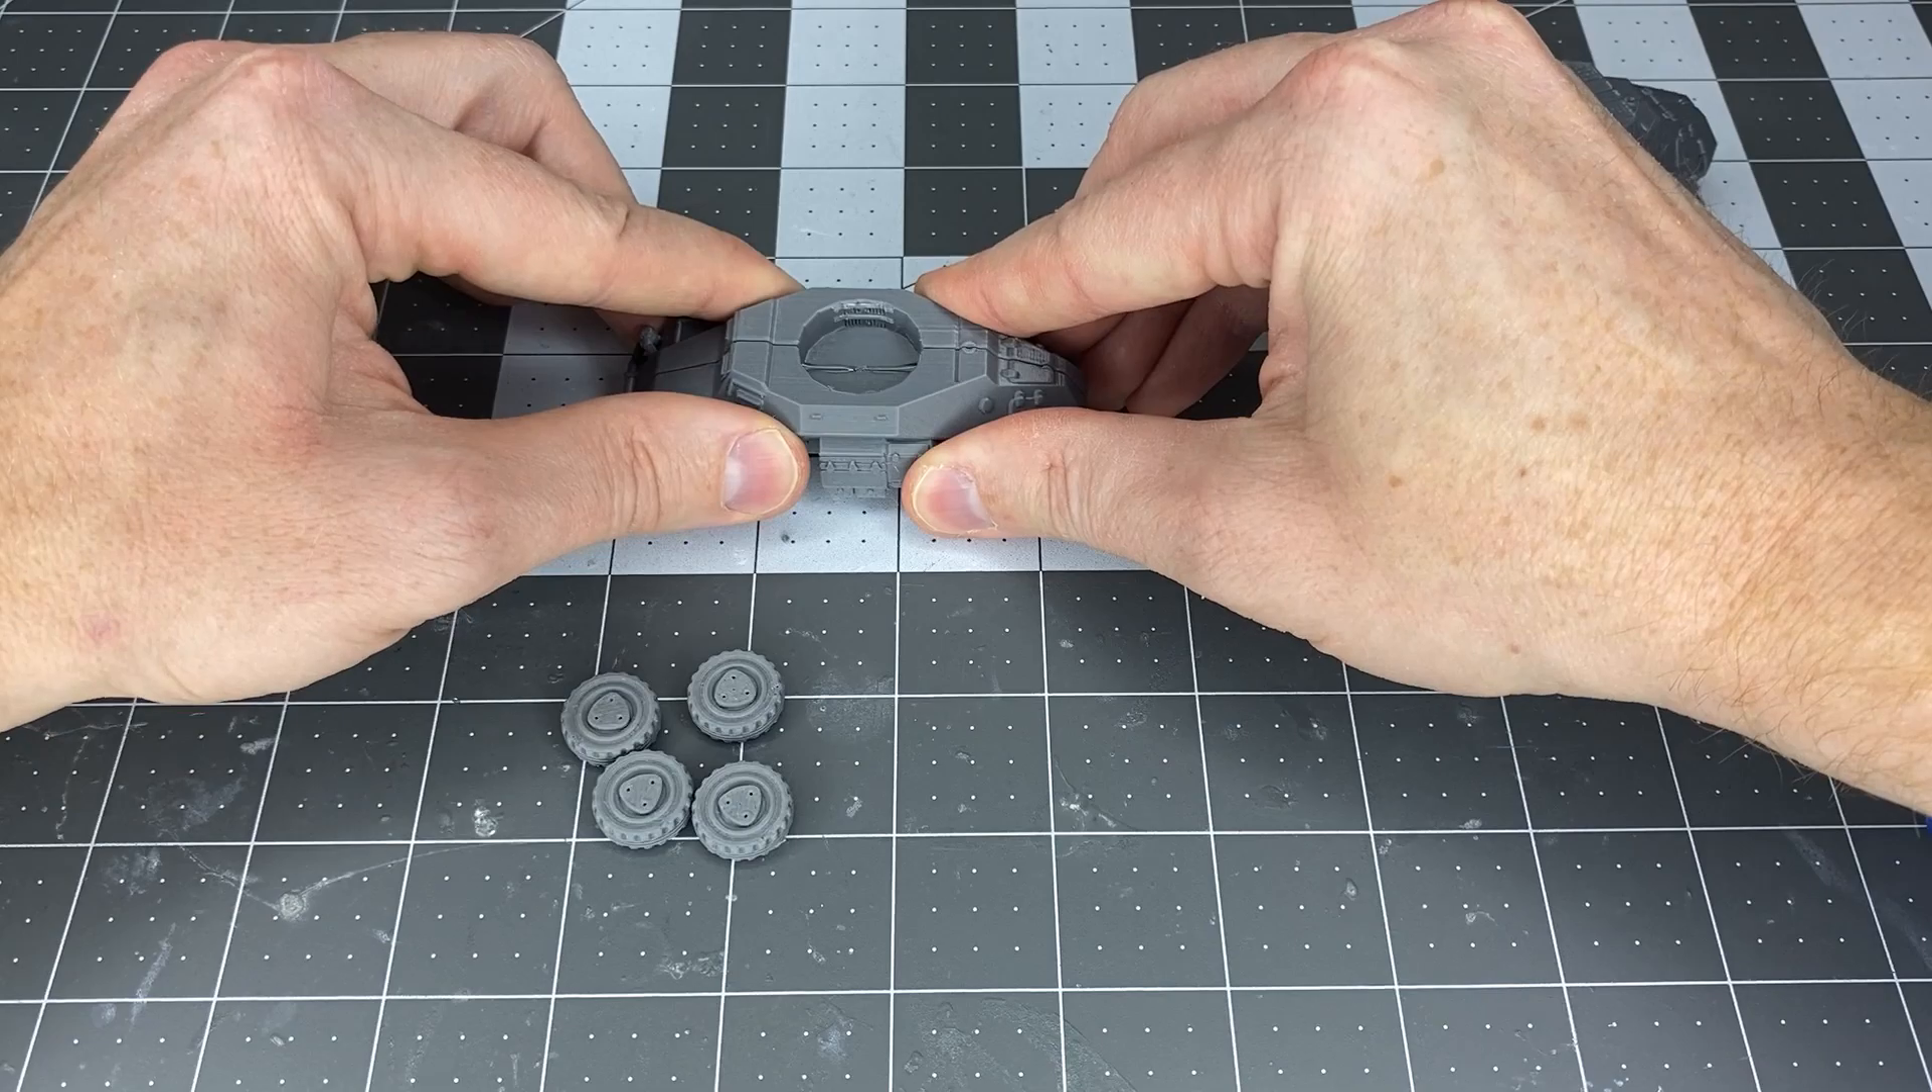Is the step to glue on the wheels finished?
No.